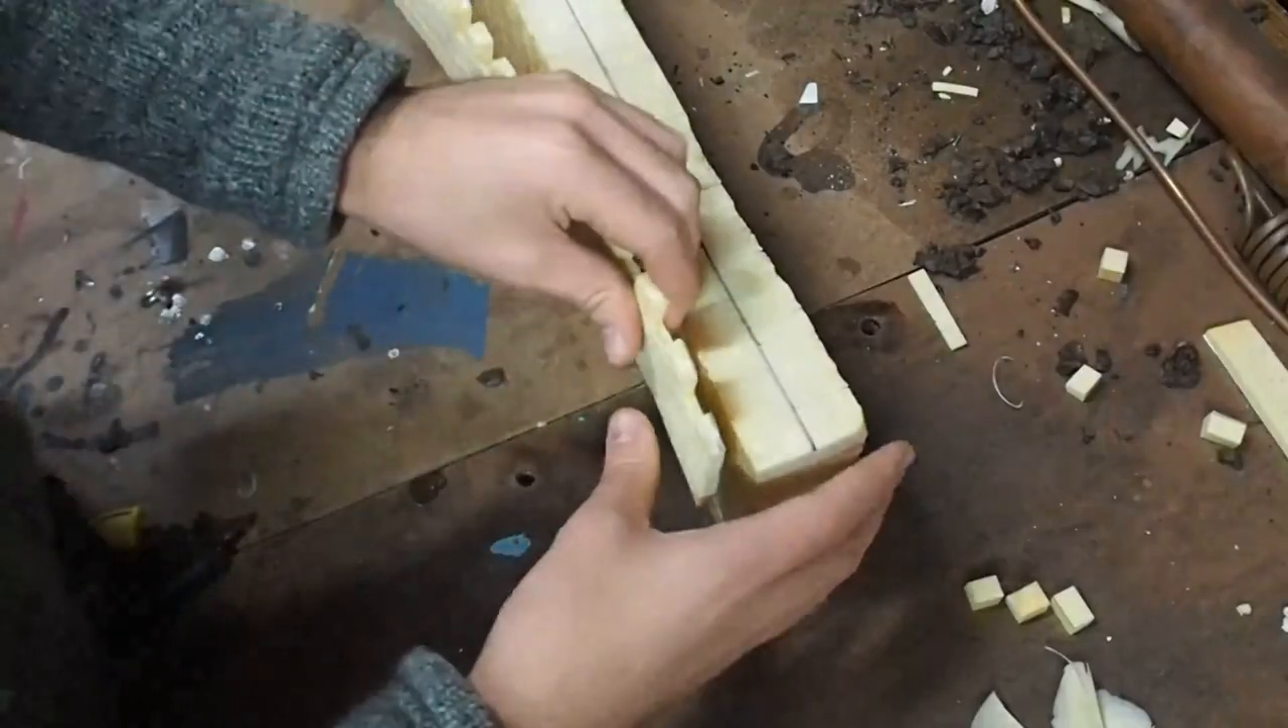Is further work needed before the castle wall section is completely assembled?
Yes.